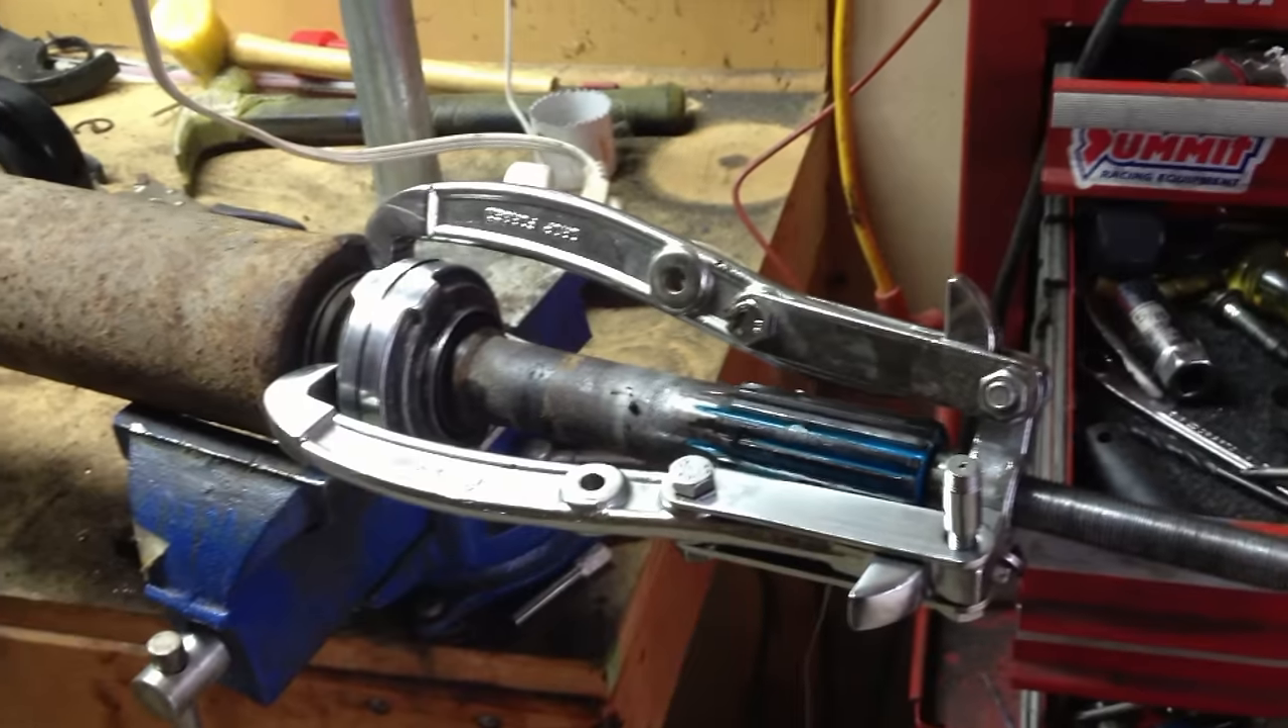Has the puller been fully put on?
Yes.